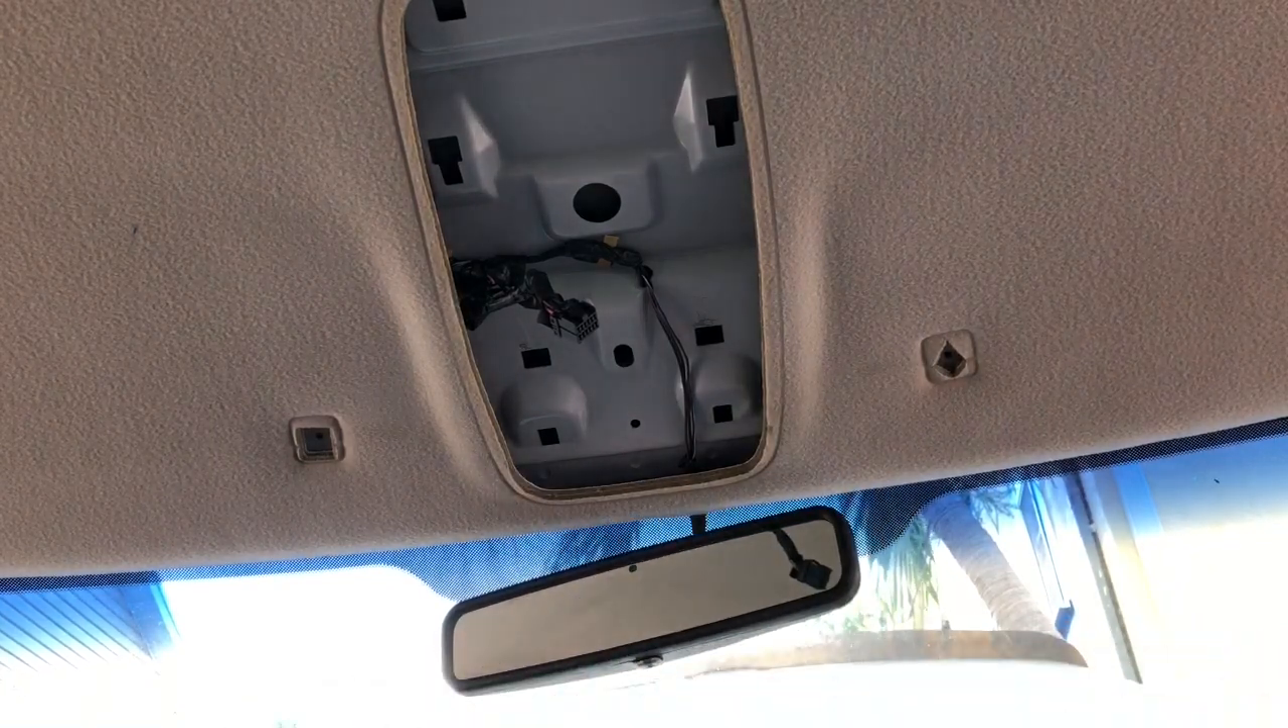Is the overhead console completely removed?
Yes.